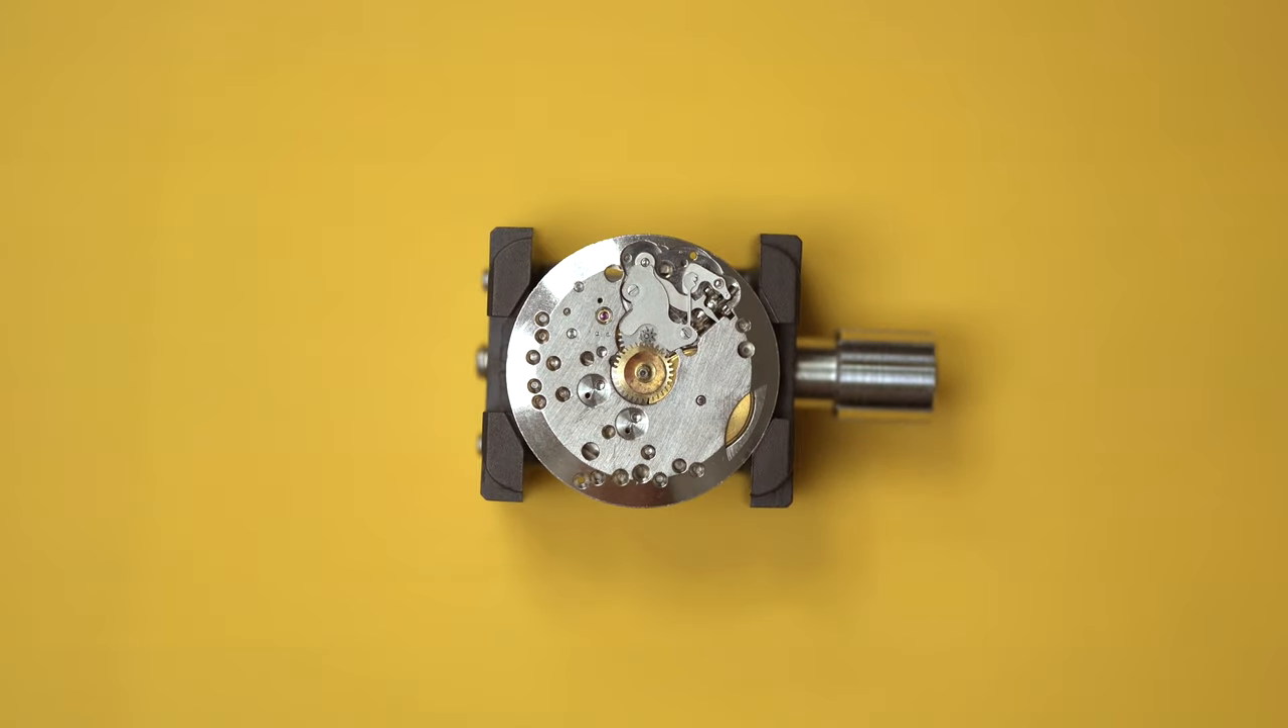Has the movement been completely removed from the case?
Yes.